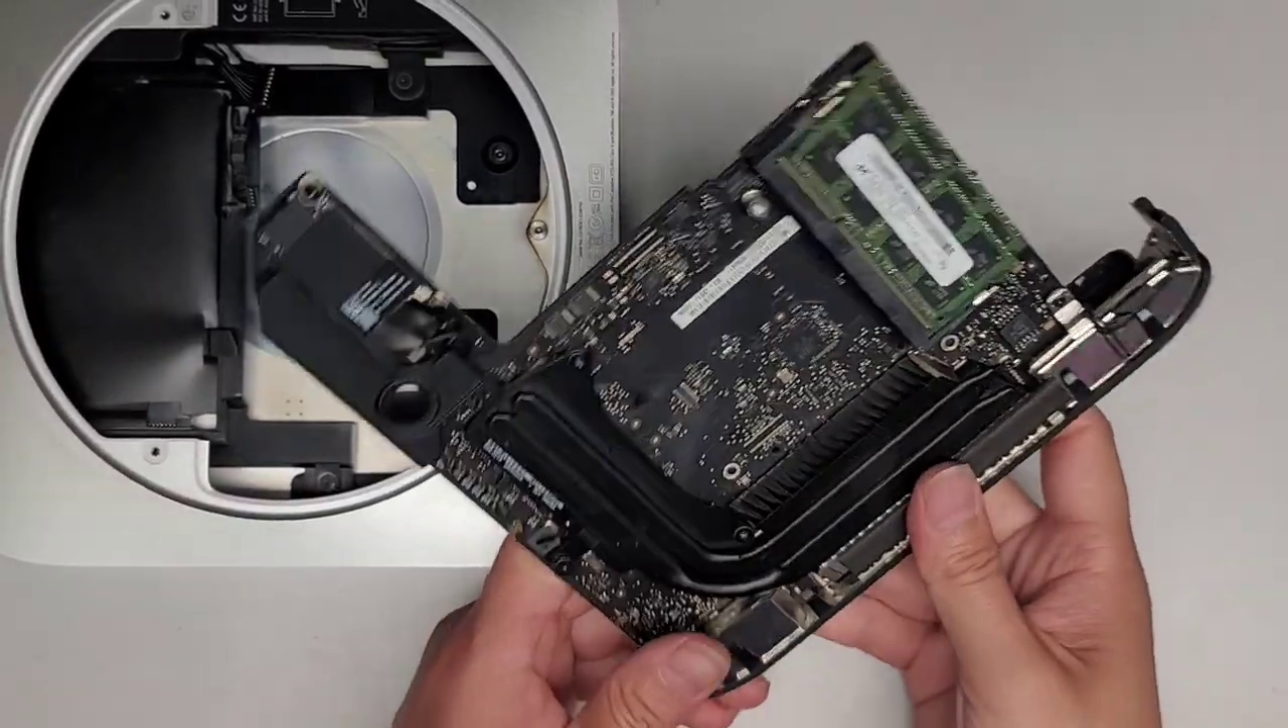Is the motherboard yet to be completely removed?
No.